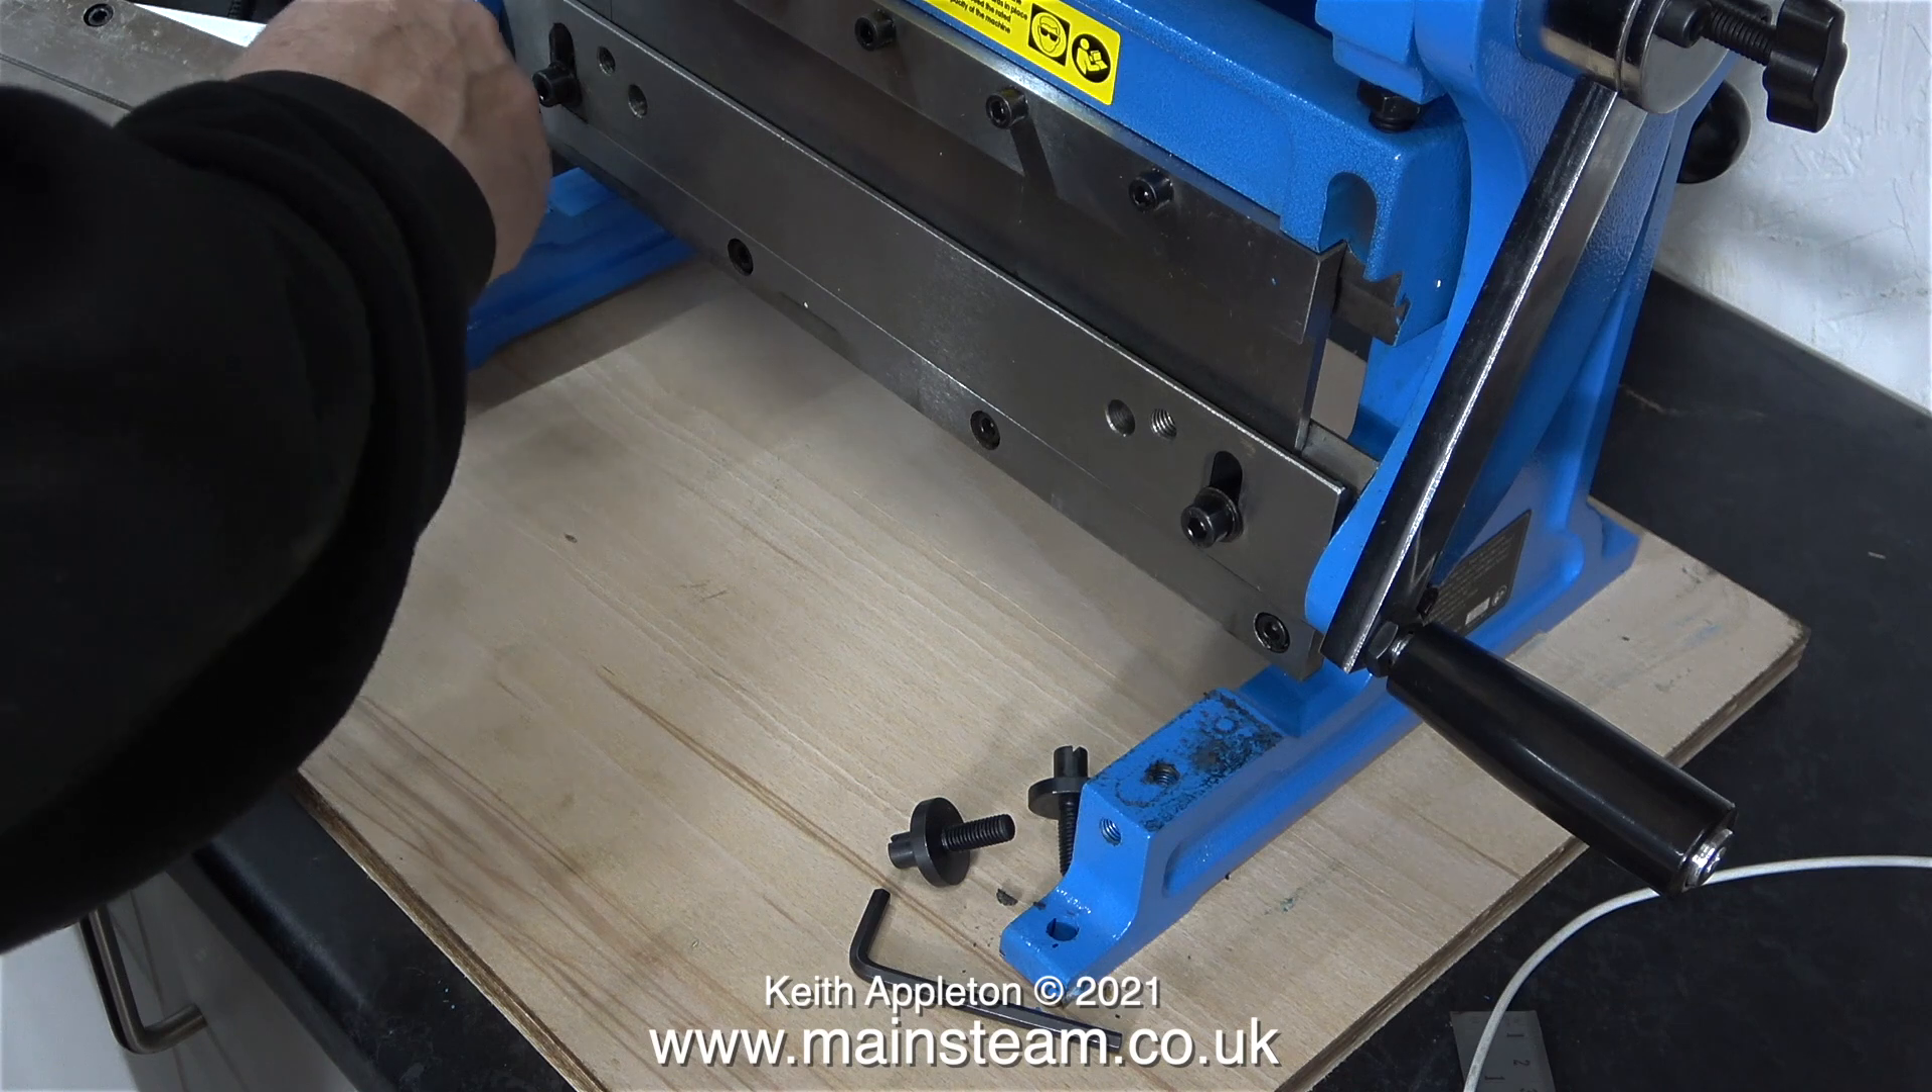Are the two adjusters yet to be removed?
No.